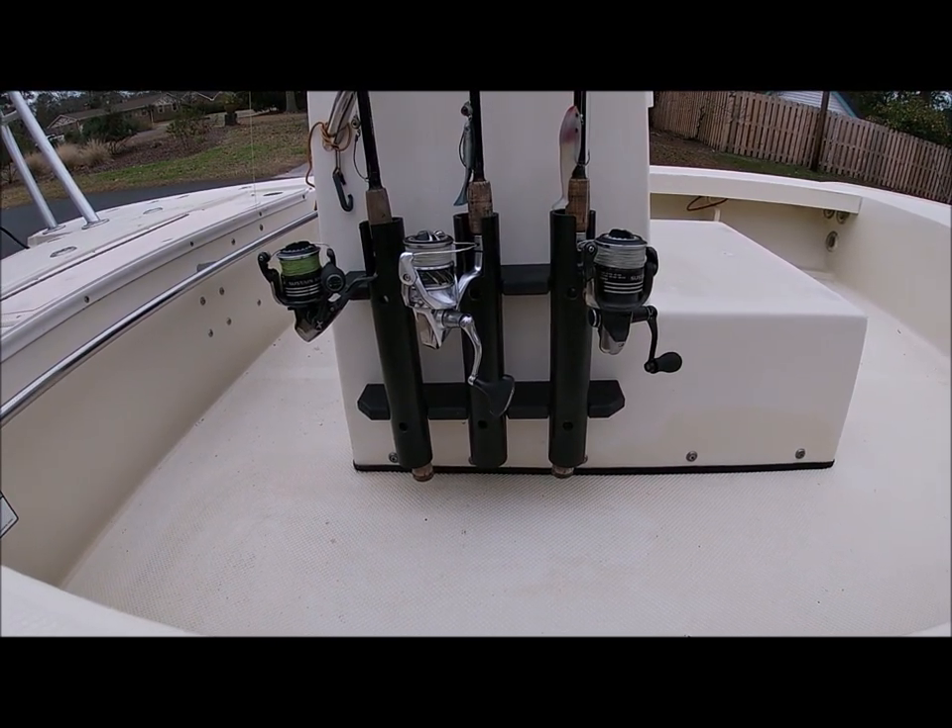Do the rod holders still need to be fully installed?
No.